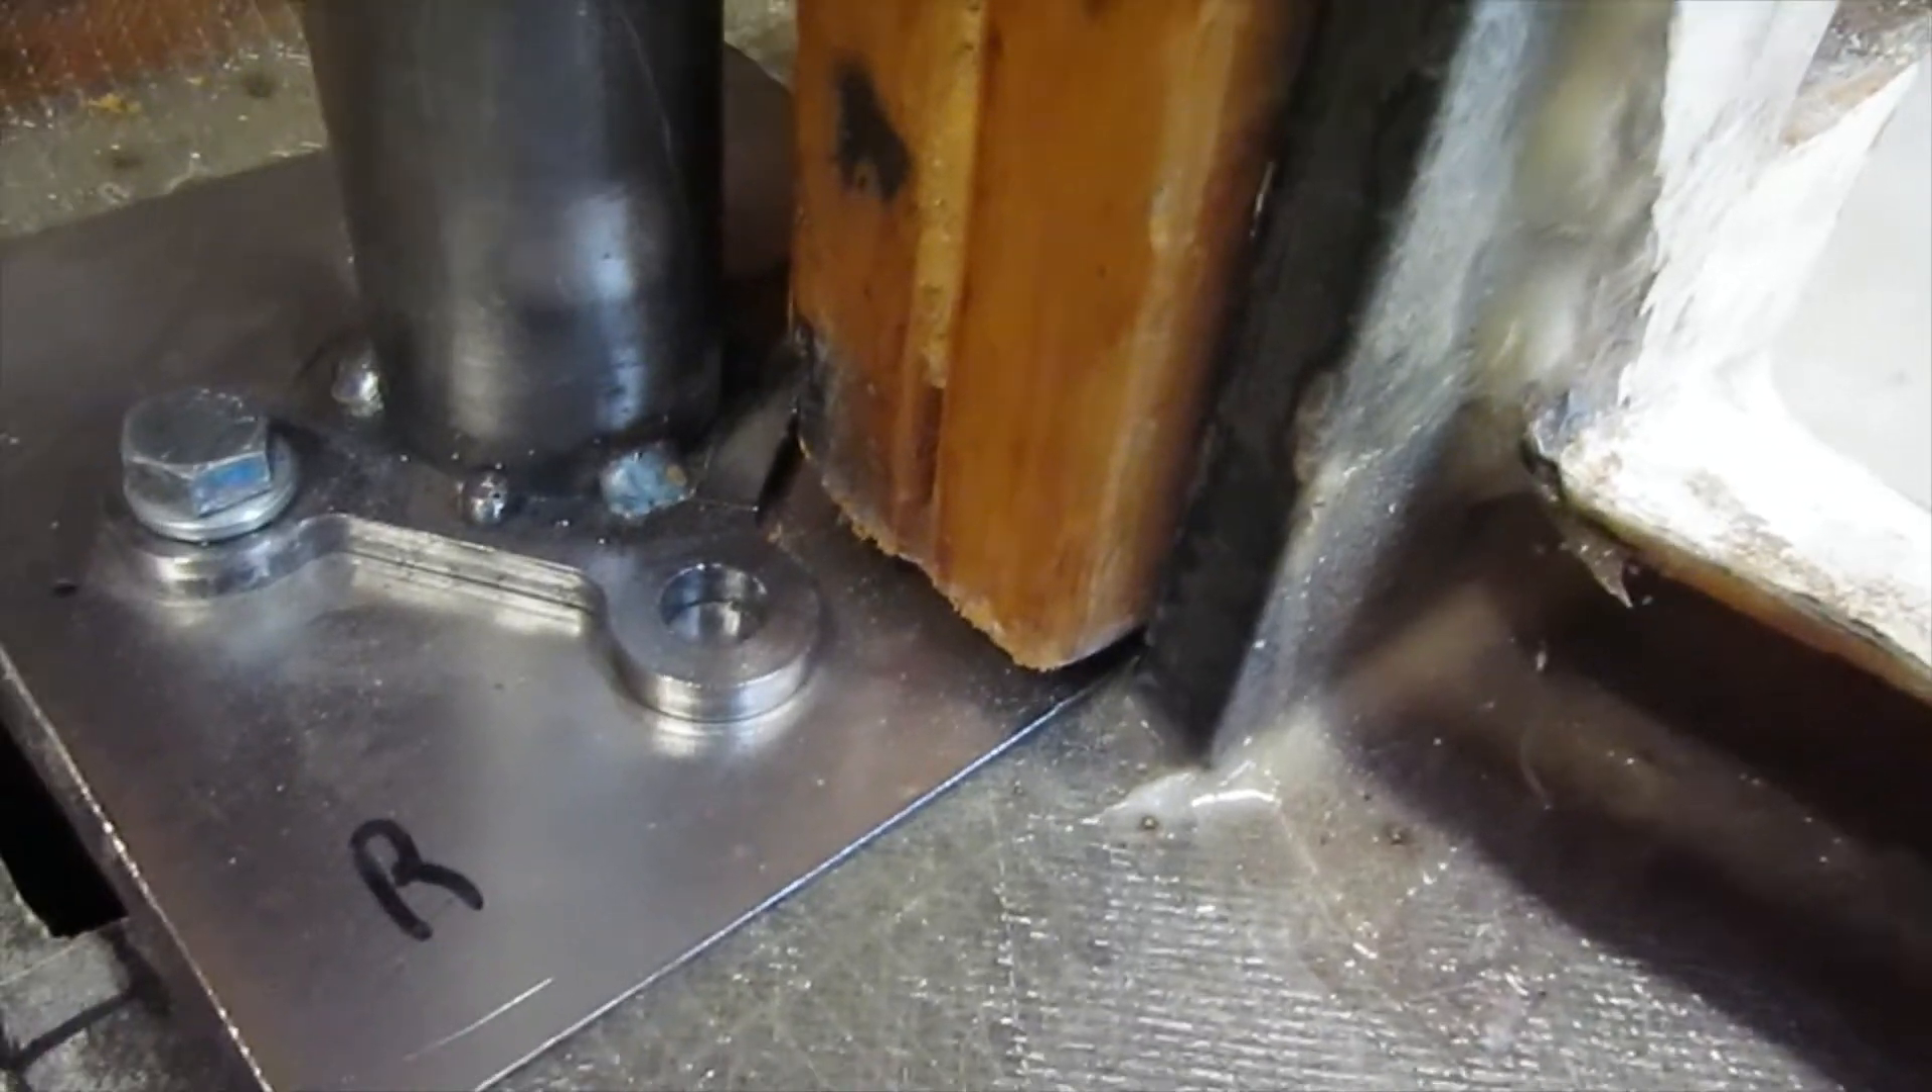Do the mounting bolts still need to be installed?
Yes.